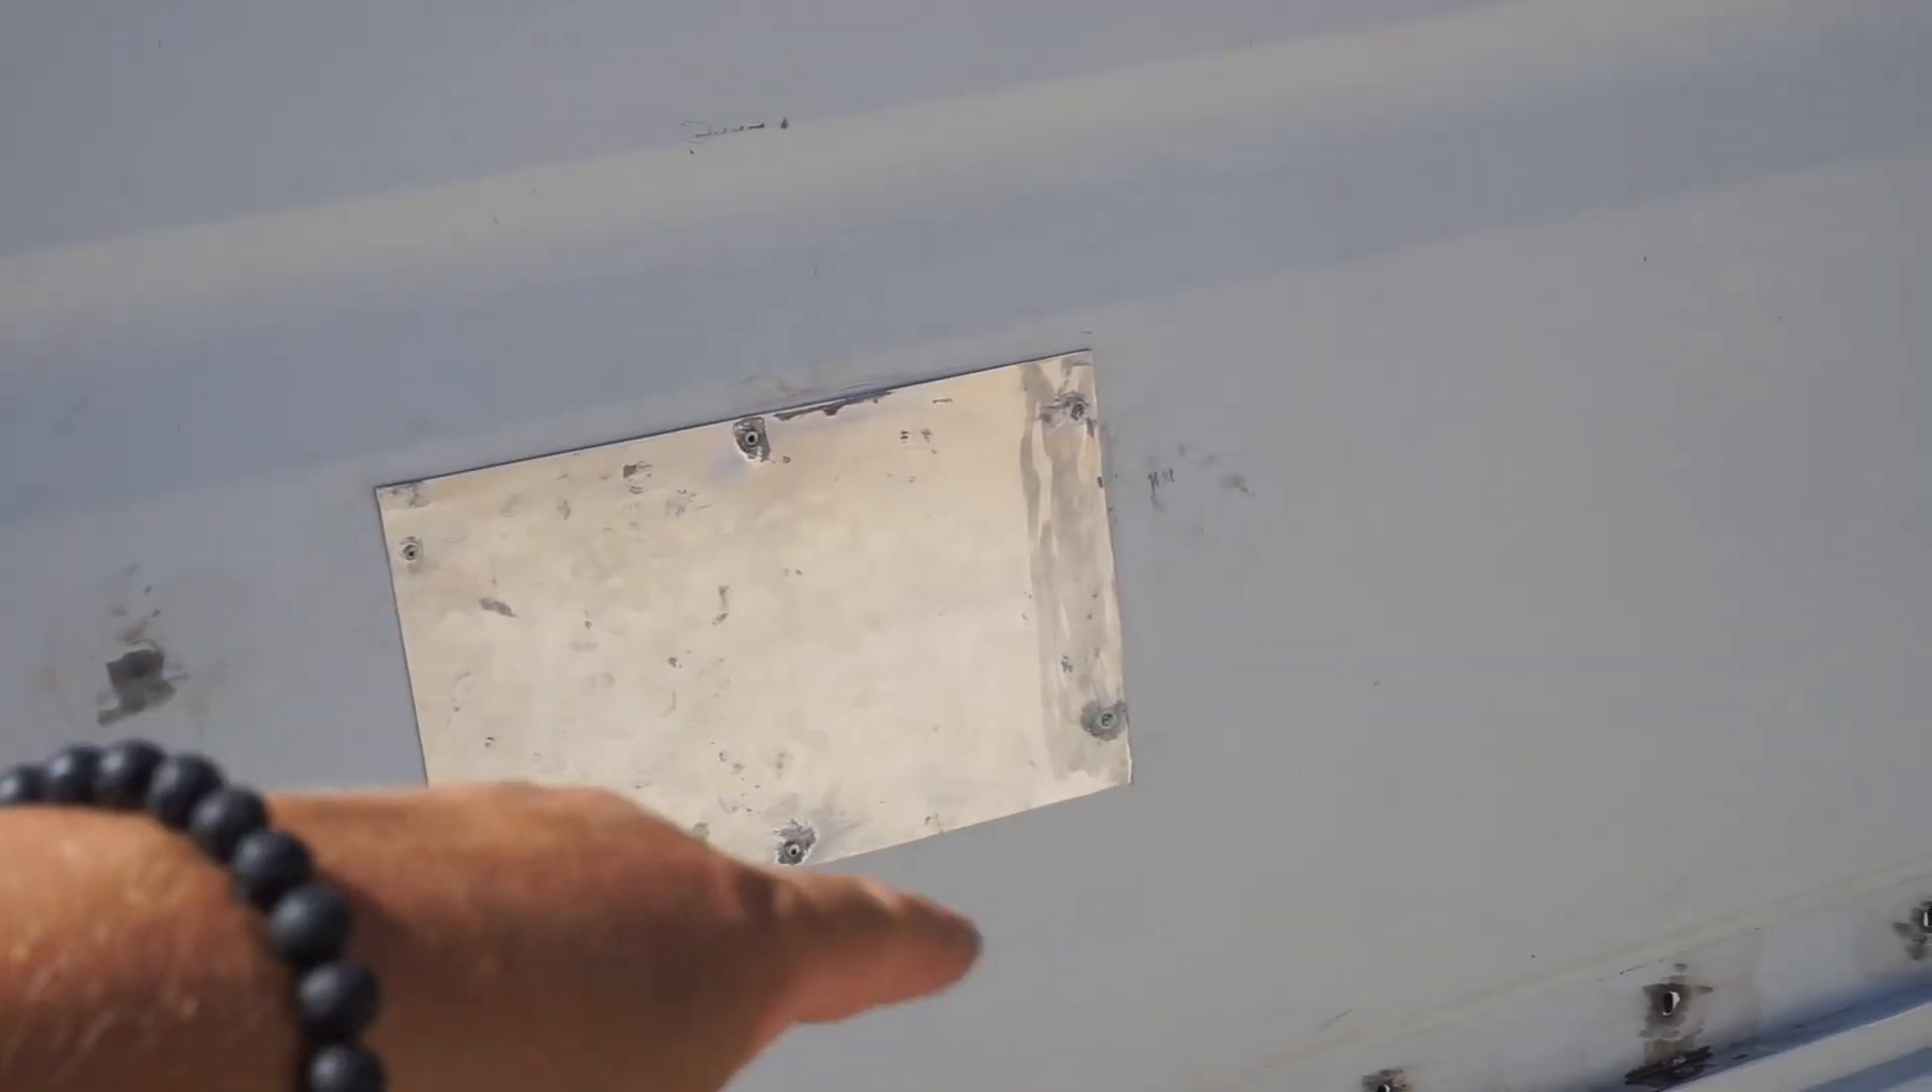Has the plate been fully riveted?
Yes.